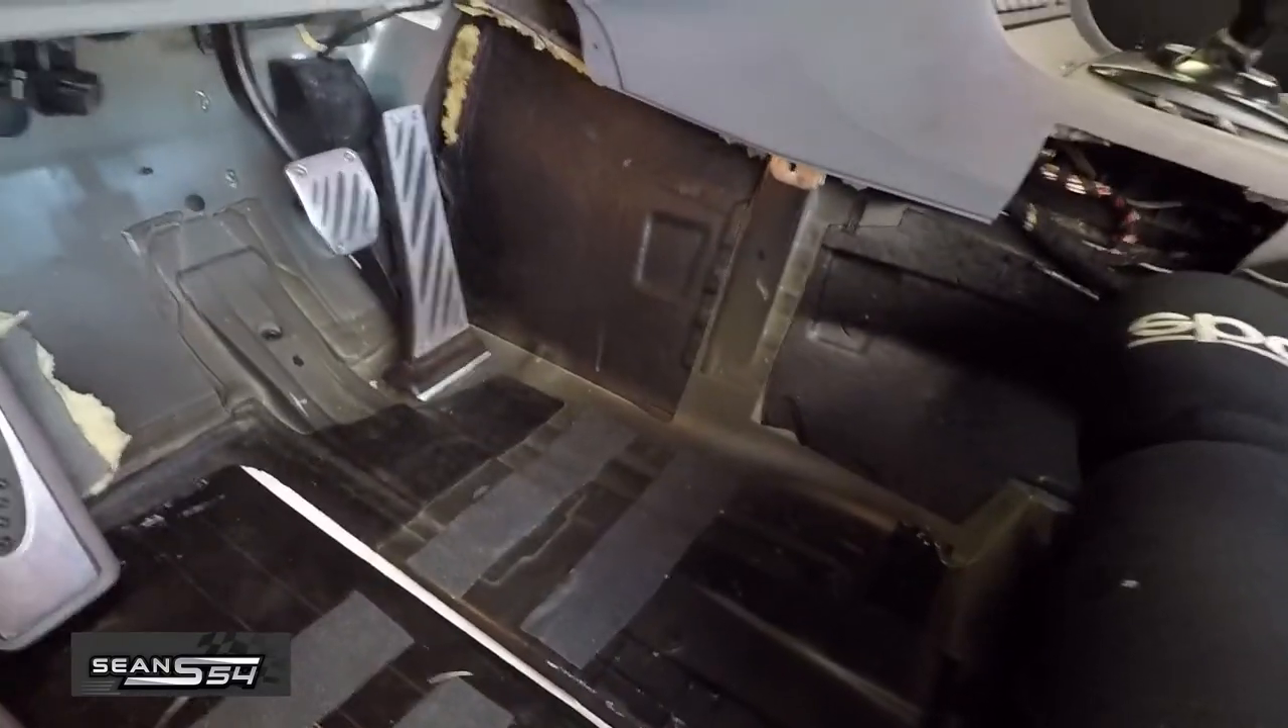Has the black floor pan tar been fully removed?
No.